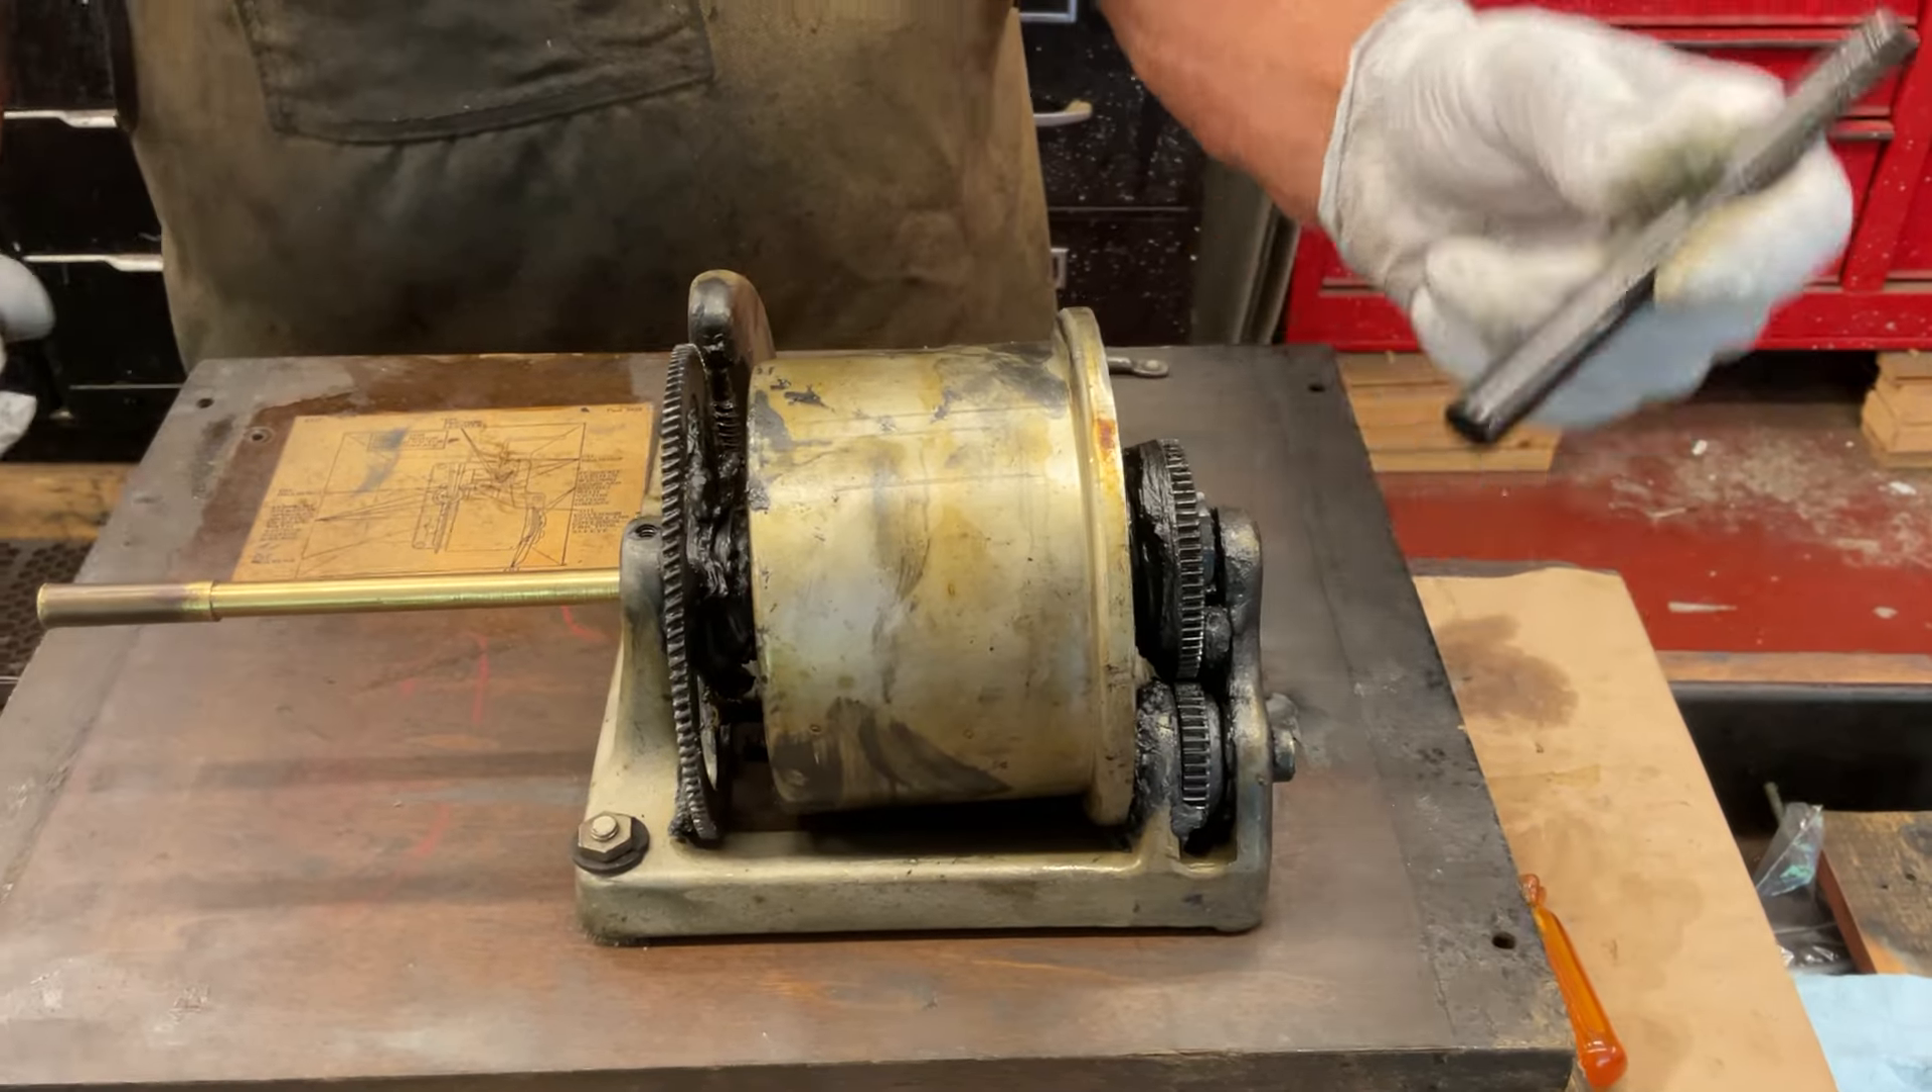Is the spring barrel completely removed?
No.